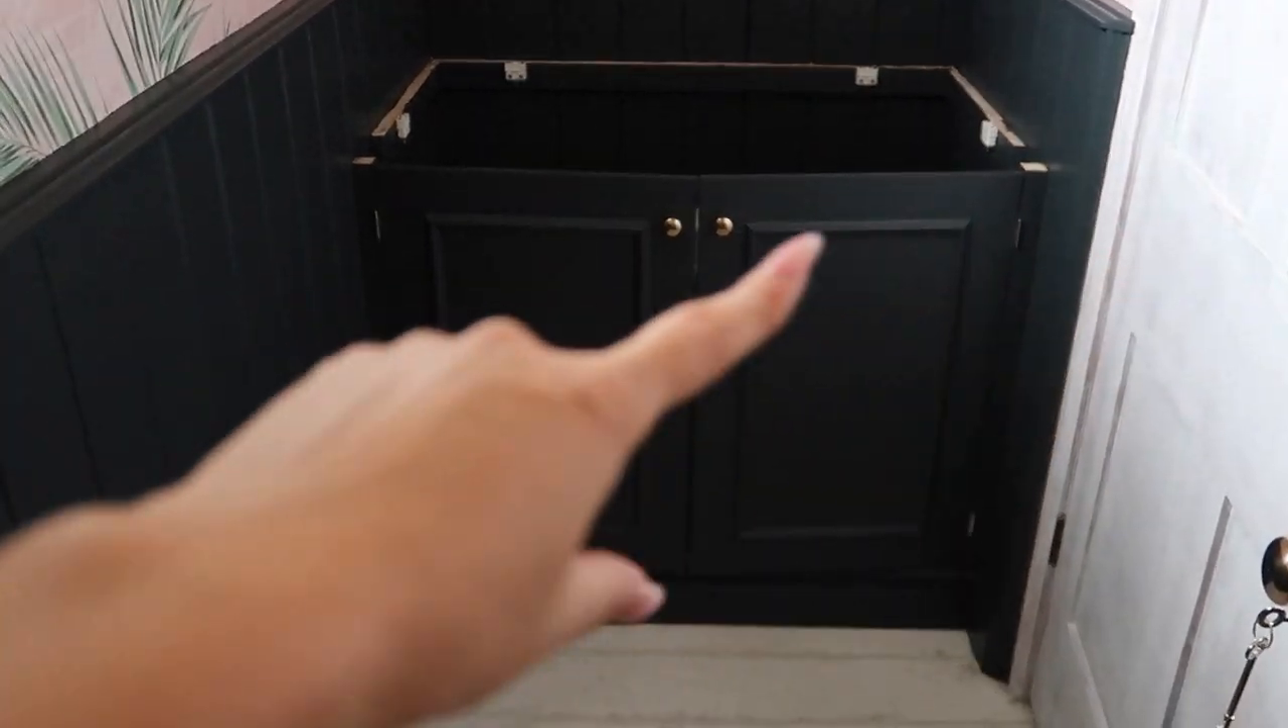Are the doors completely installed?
Yes.